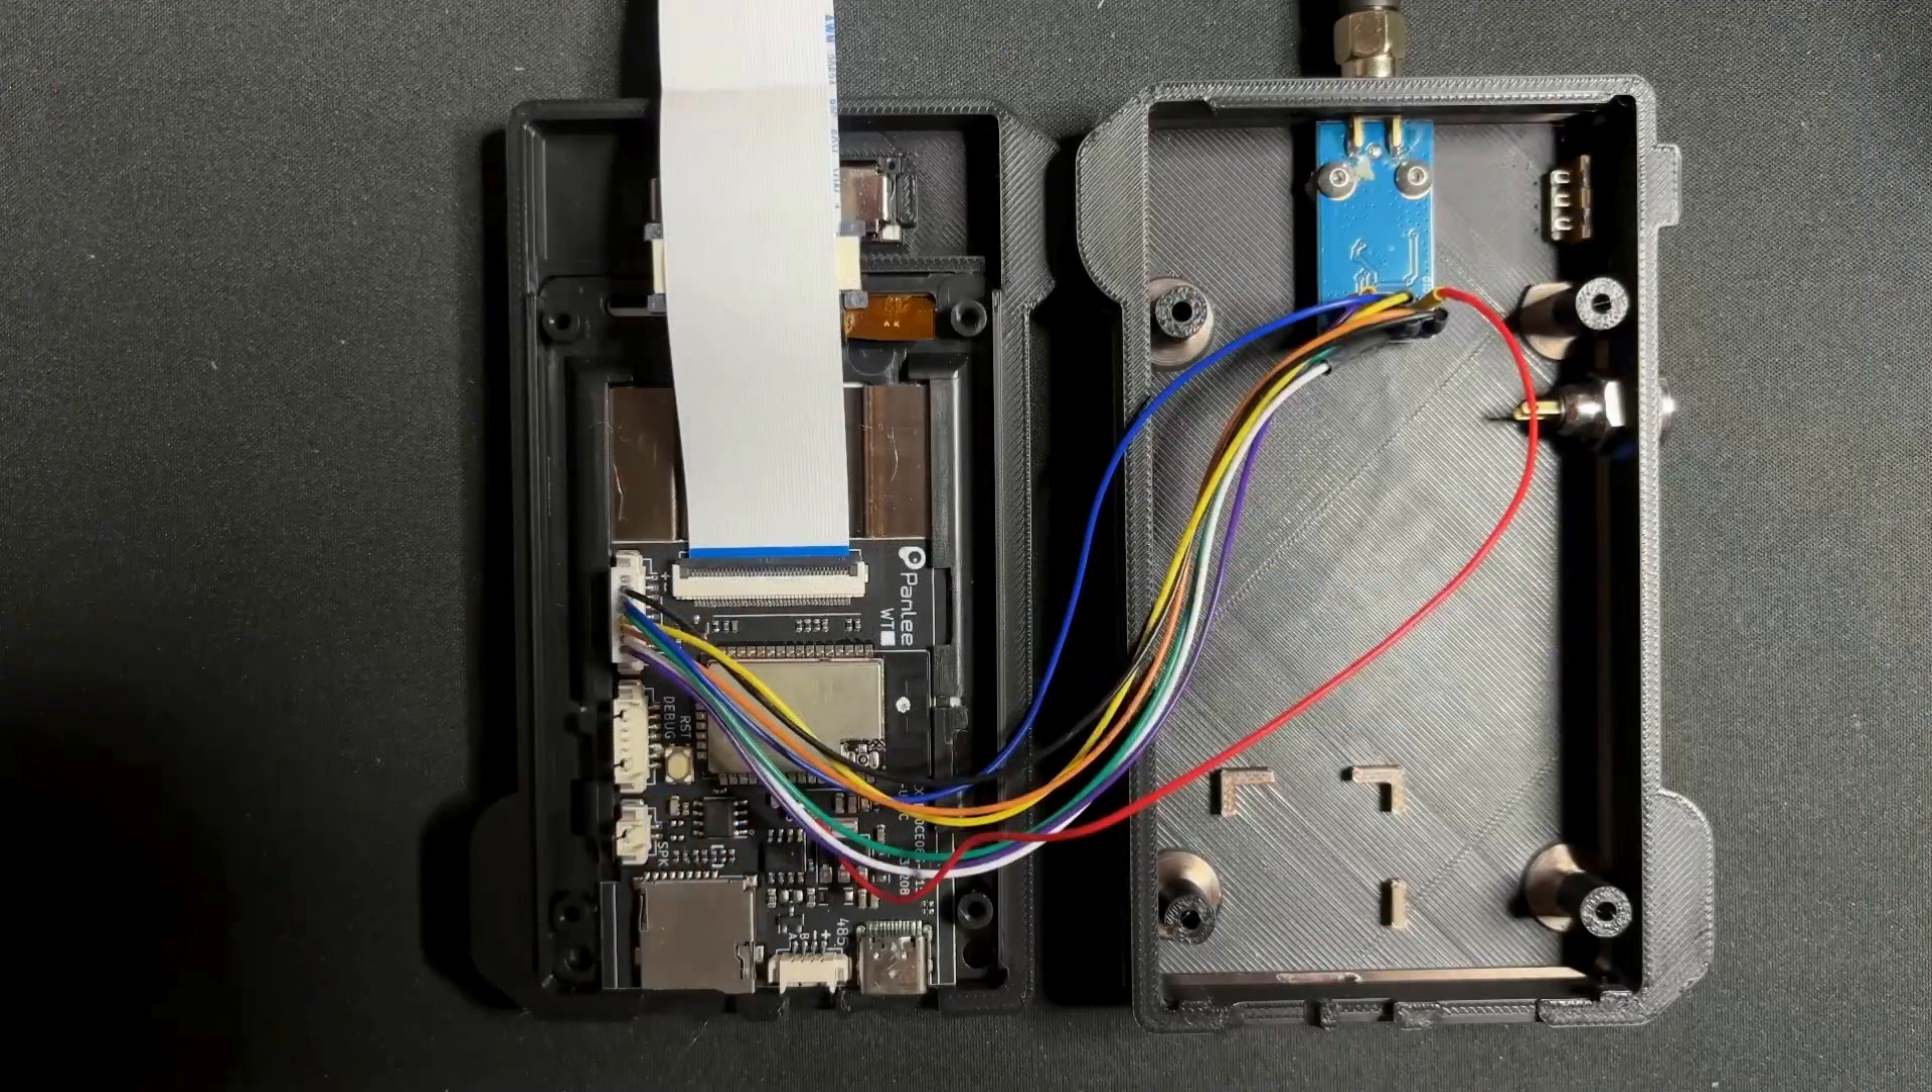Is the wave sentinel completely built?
No.